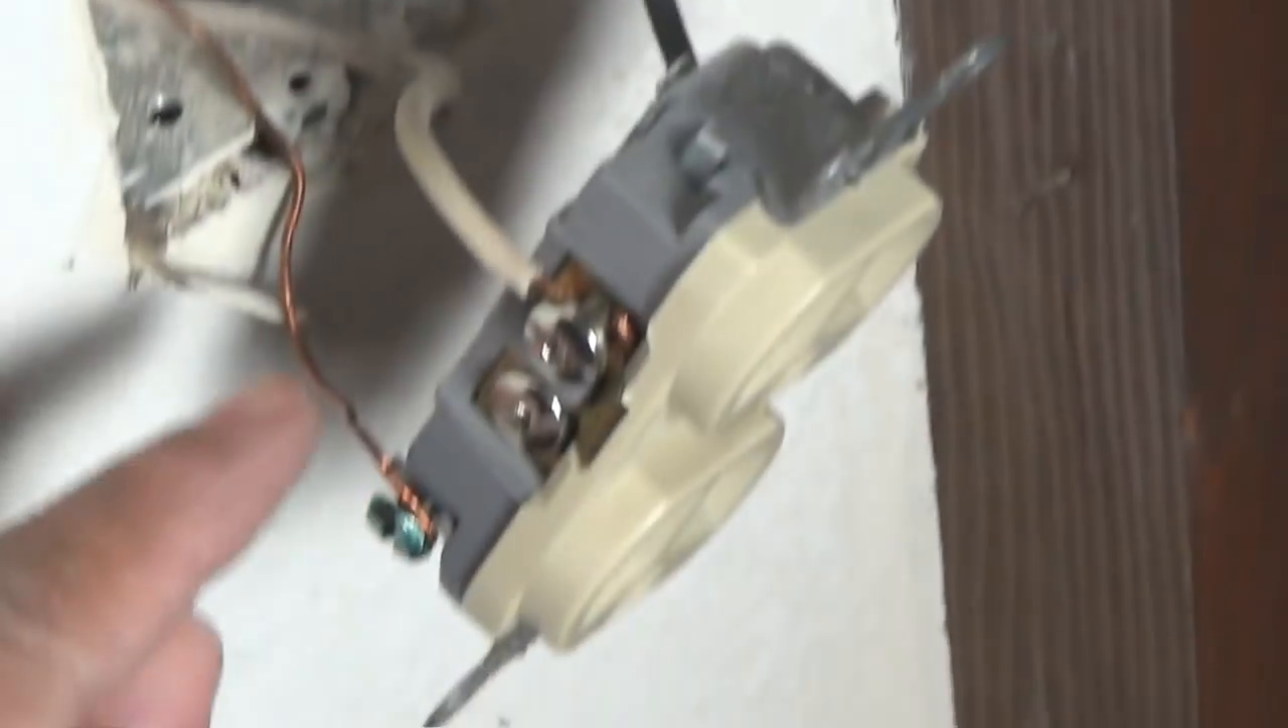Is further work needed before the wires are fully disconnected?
Yes.